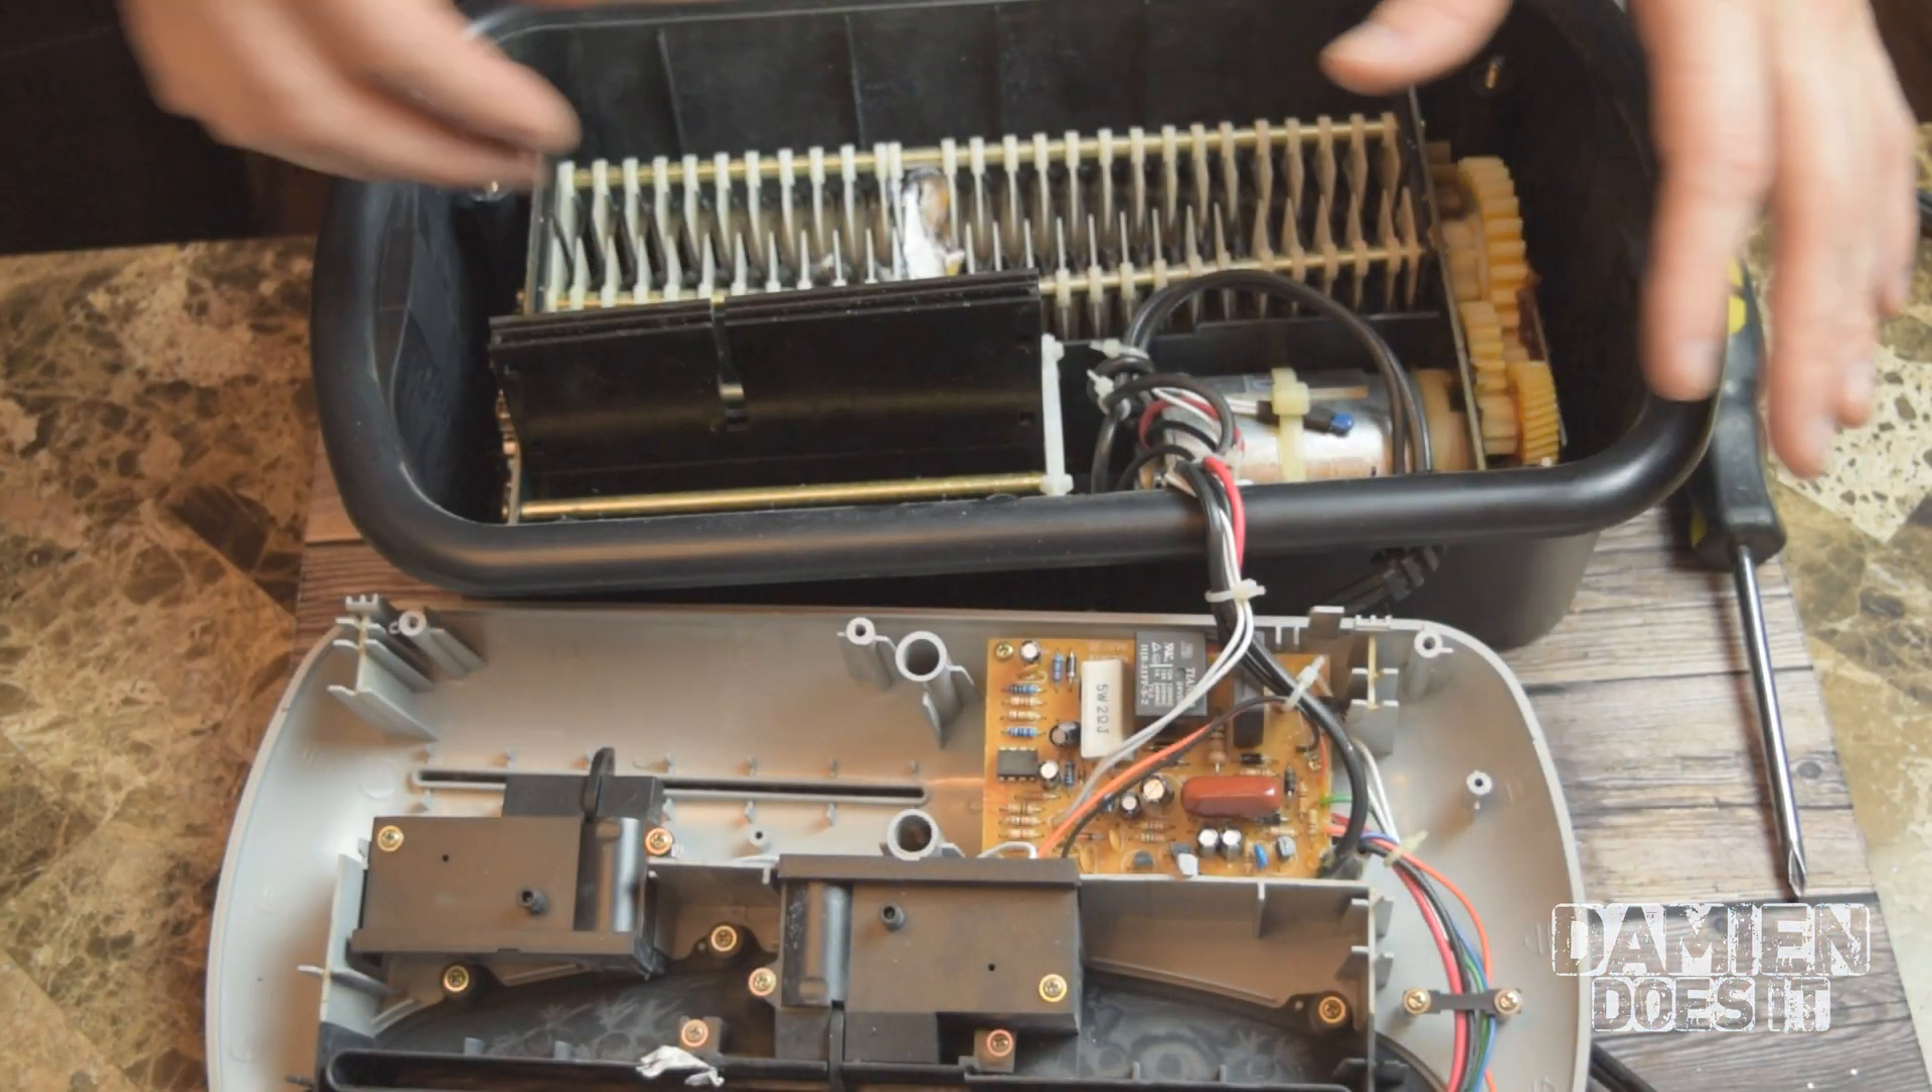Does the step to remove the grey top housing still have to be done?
No.